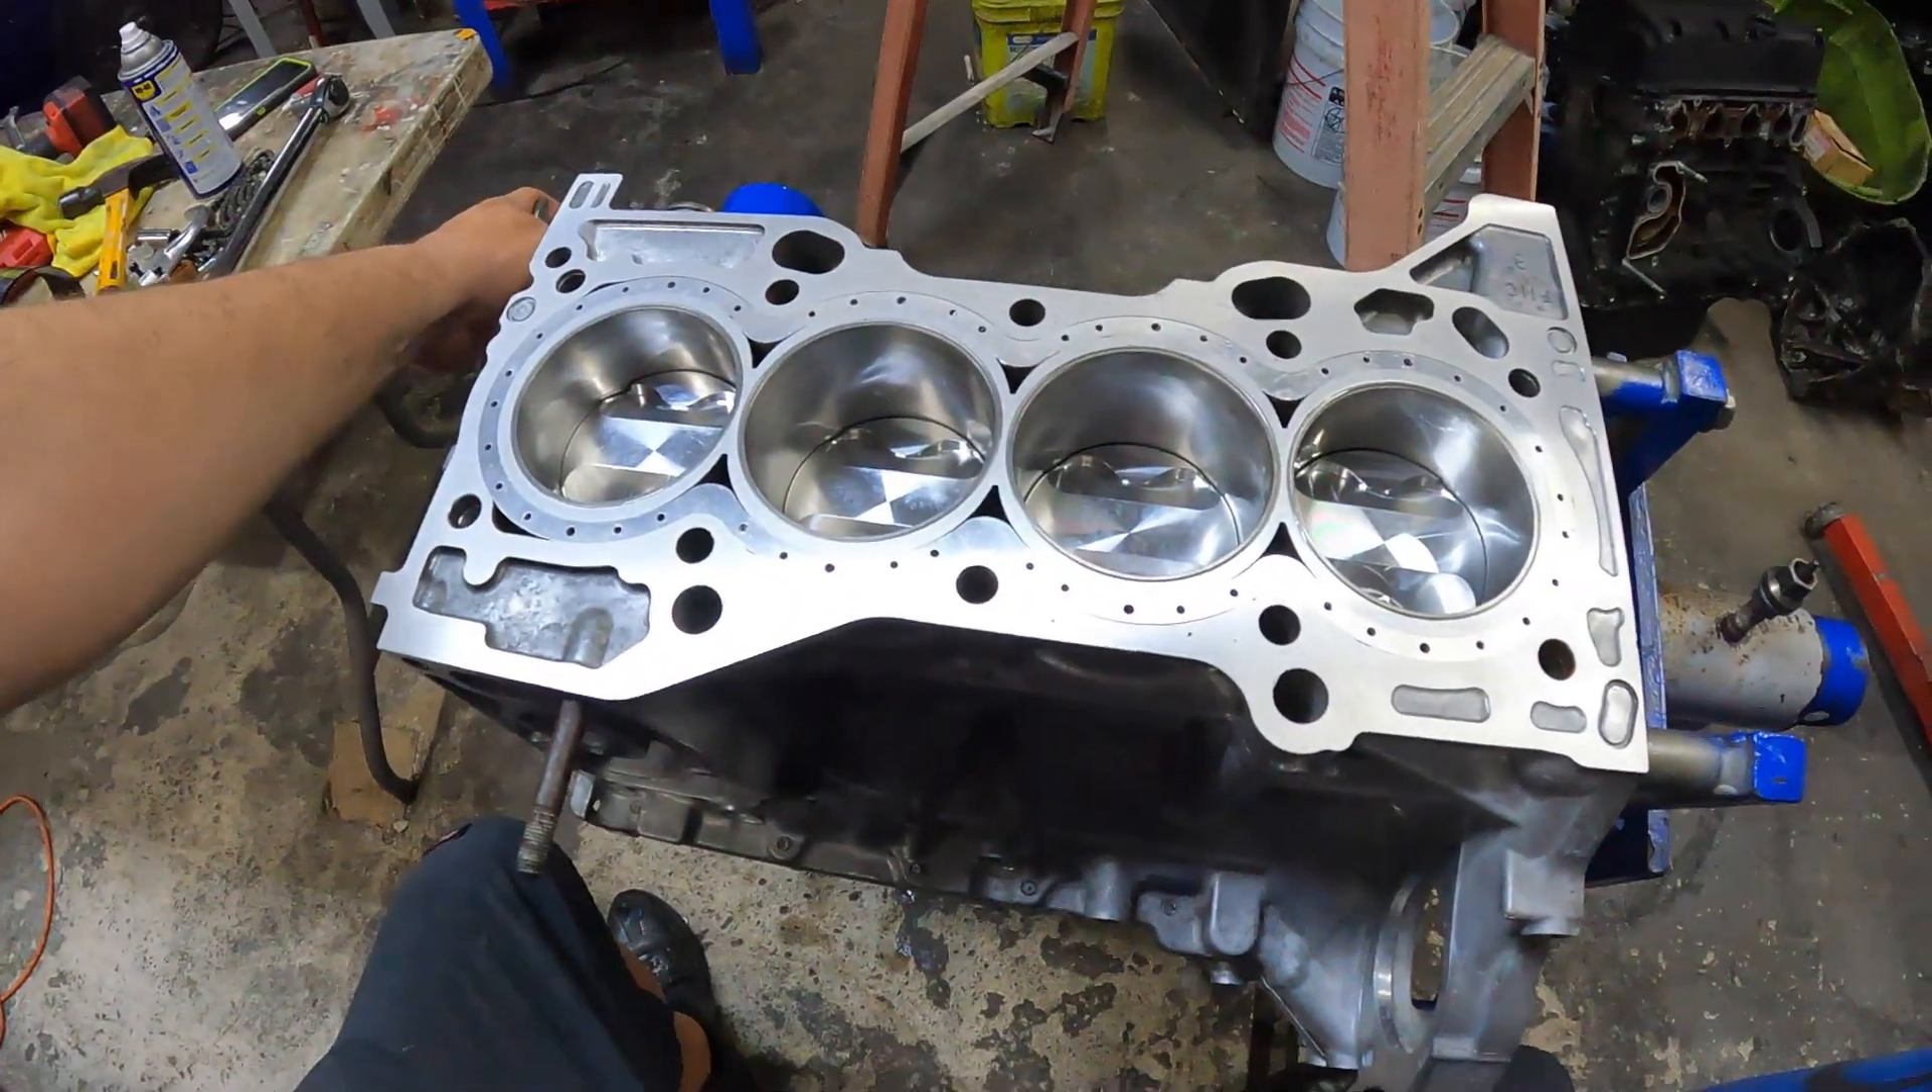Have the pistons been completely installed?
Yes.